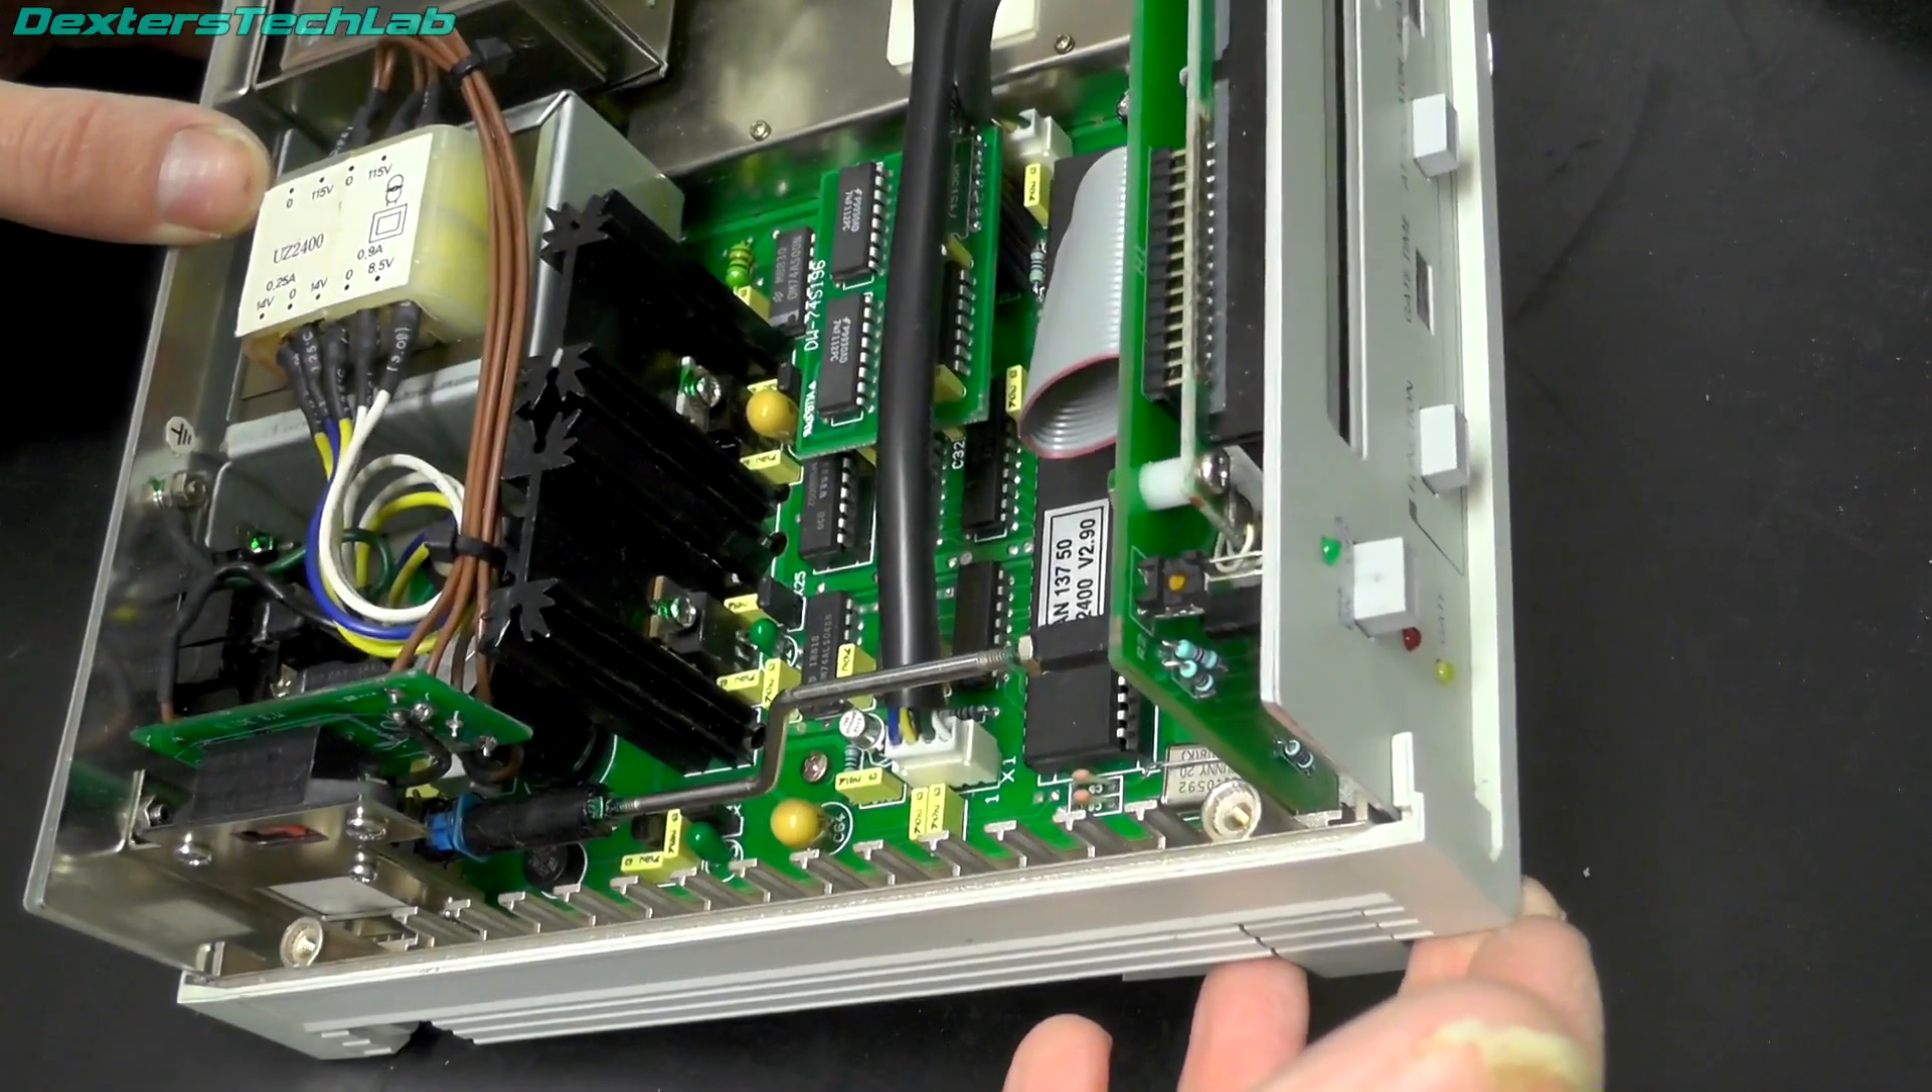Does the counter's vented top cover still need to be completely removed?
No.